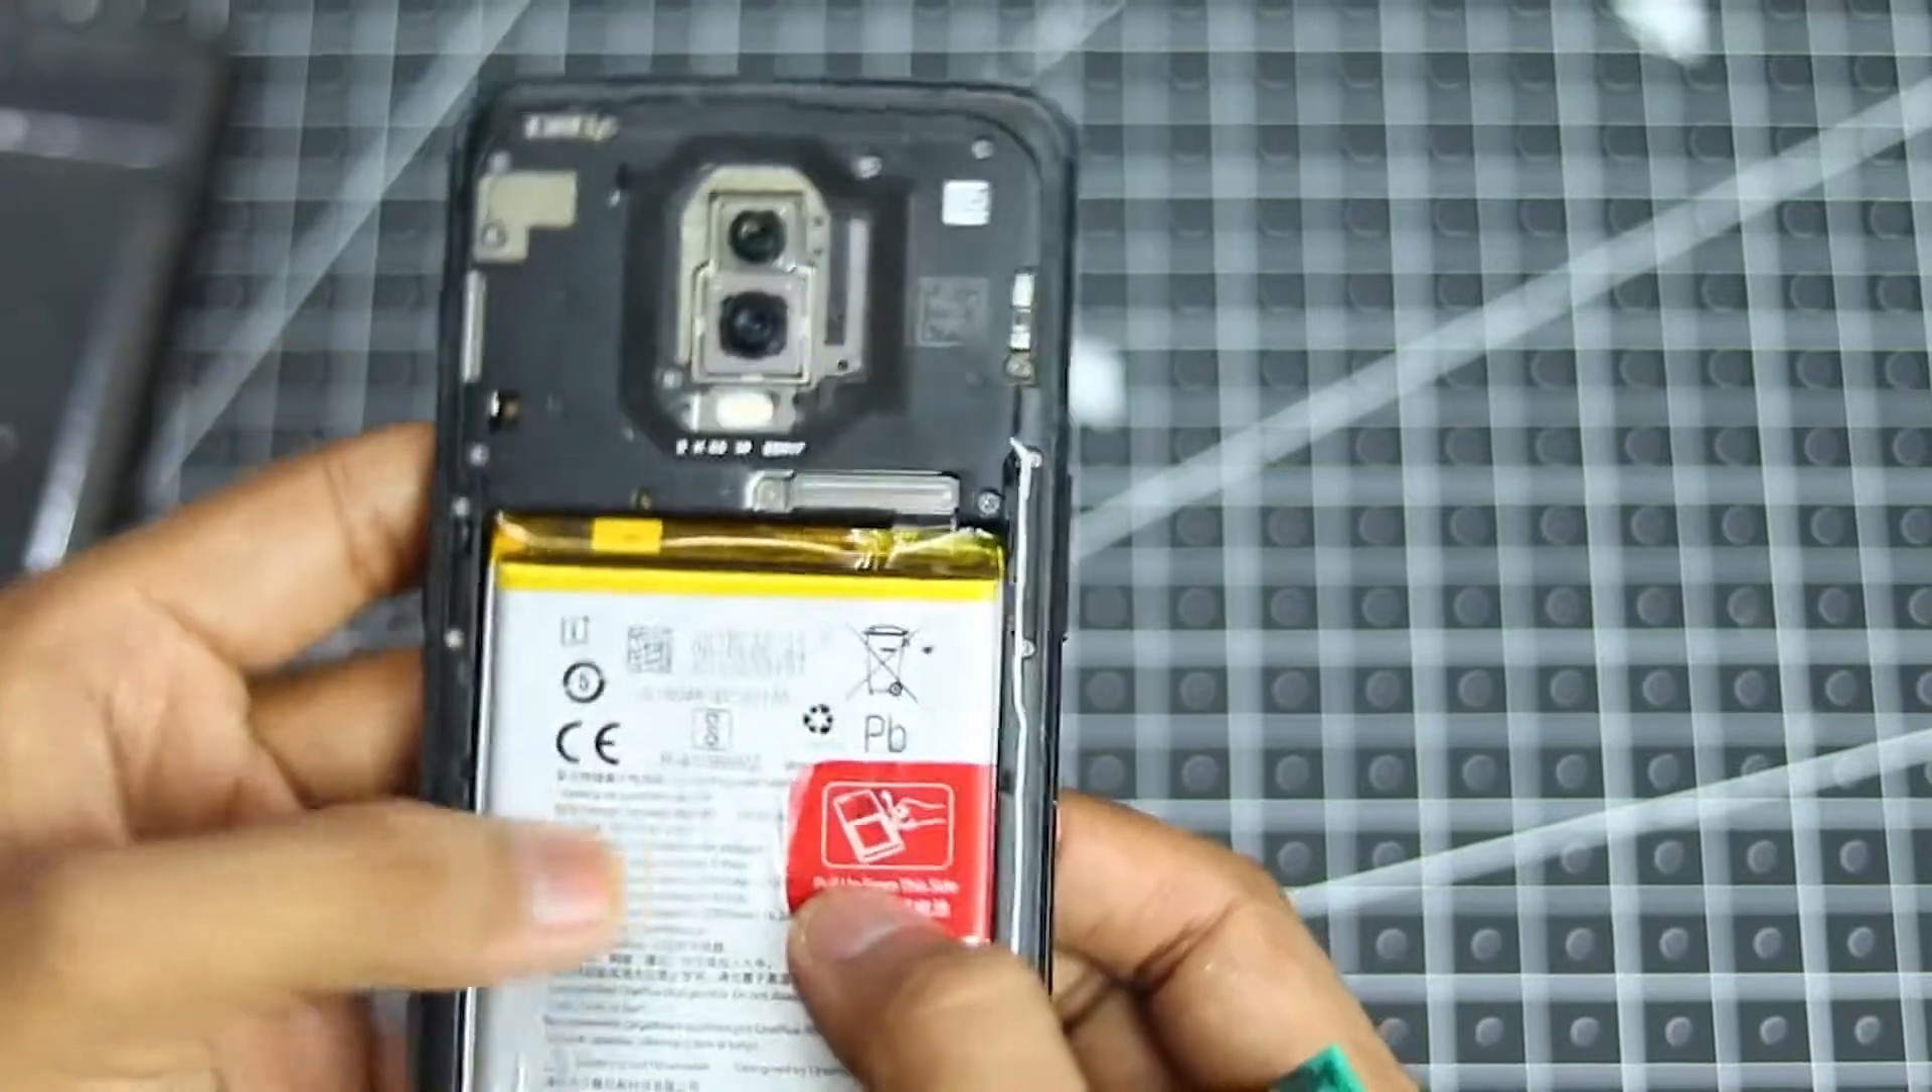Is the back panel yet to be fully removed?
No.